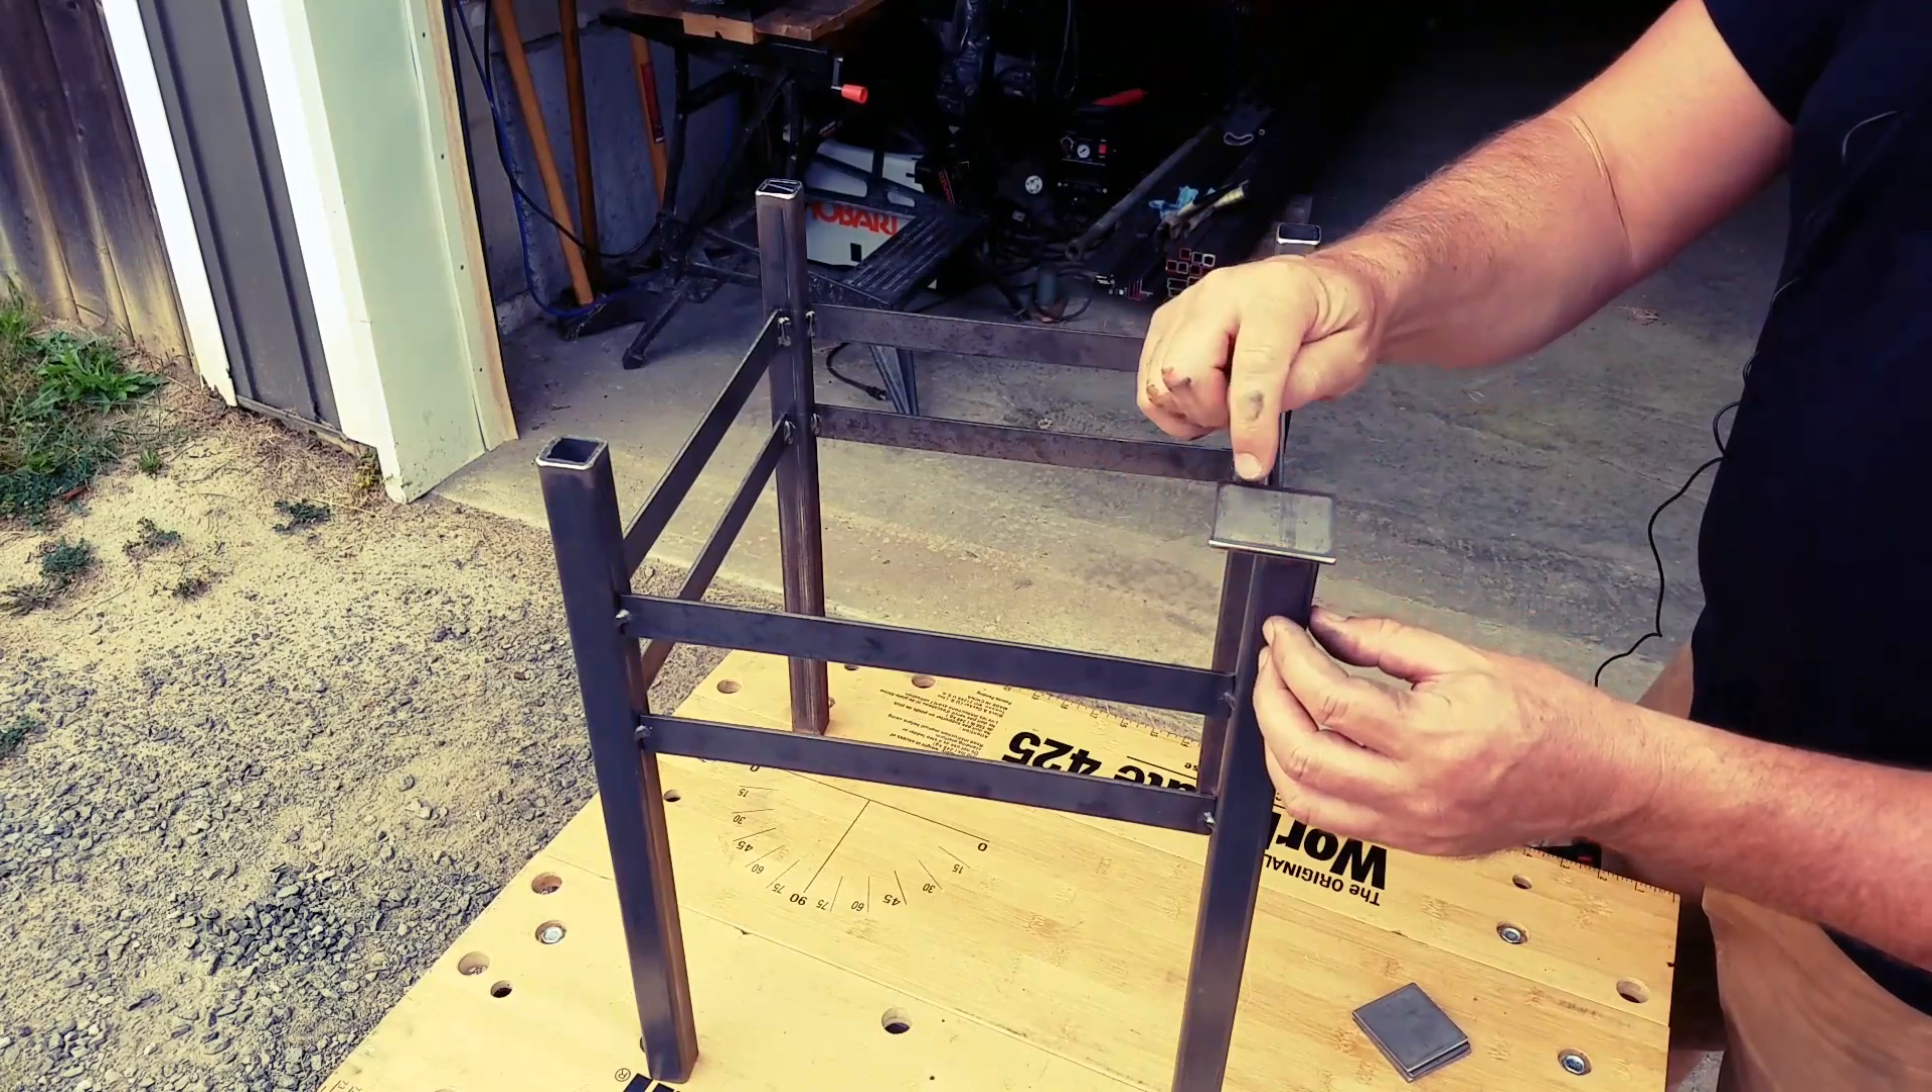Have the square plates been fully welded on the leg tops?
No.